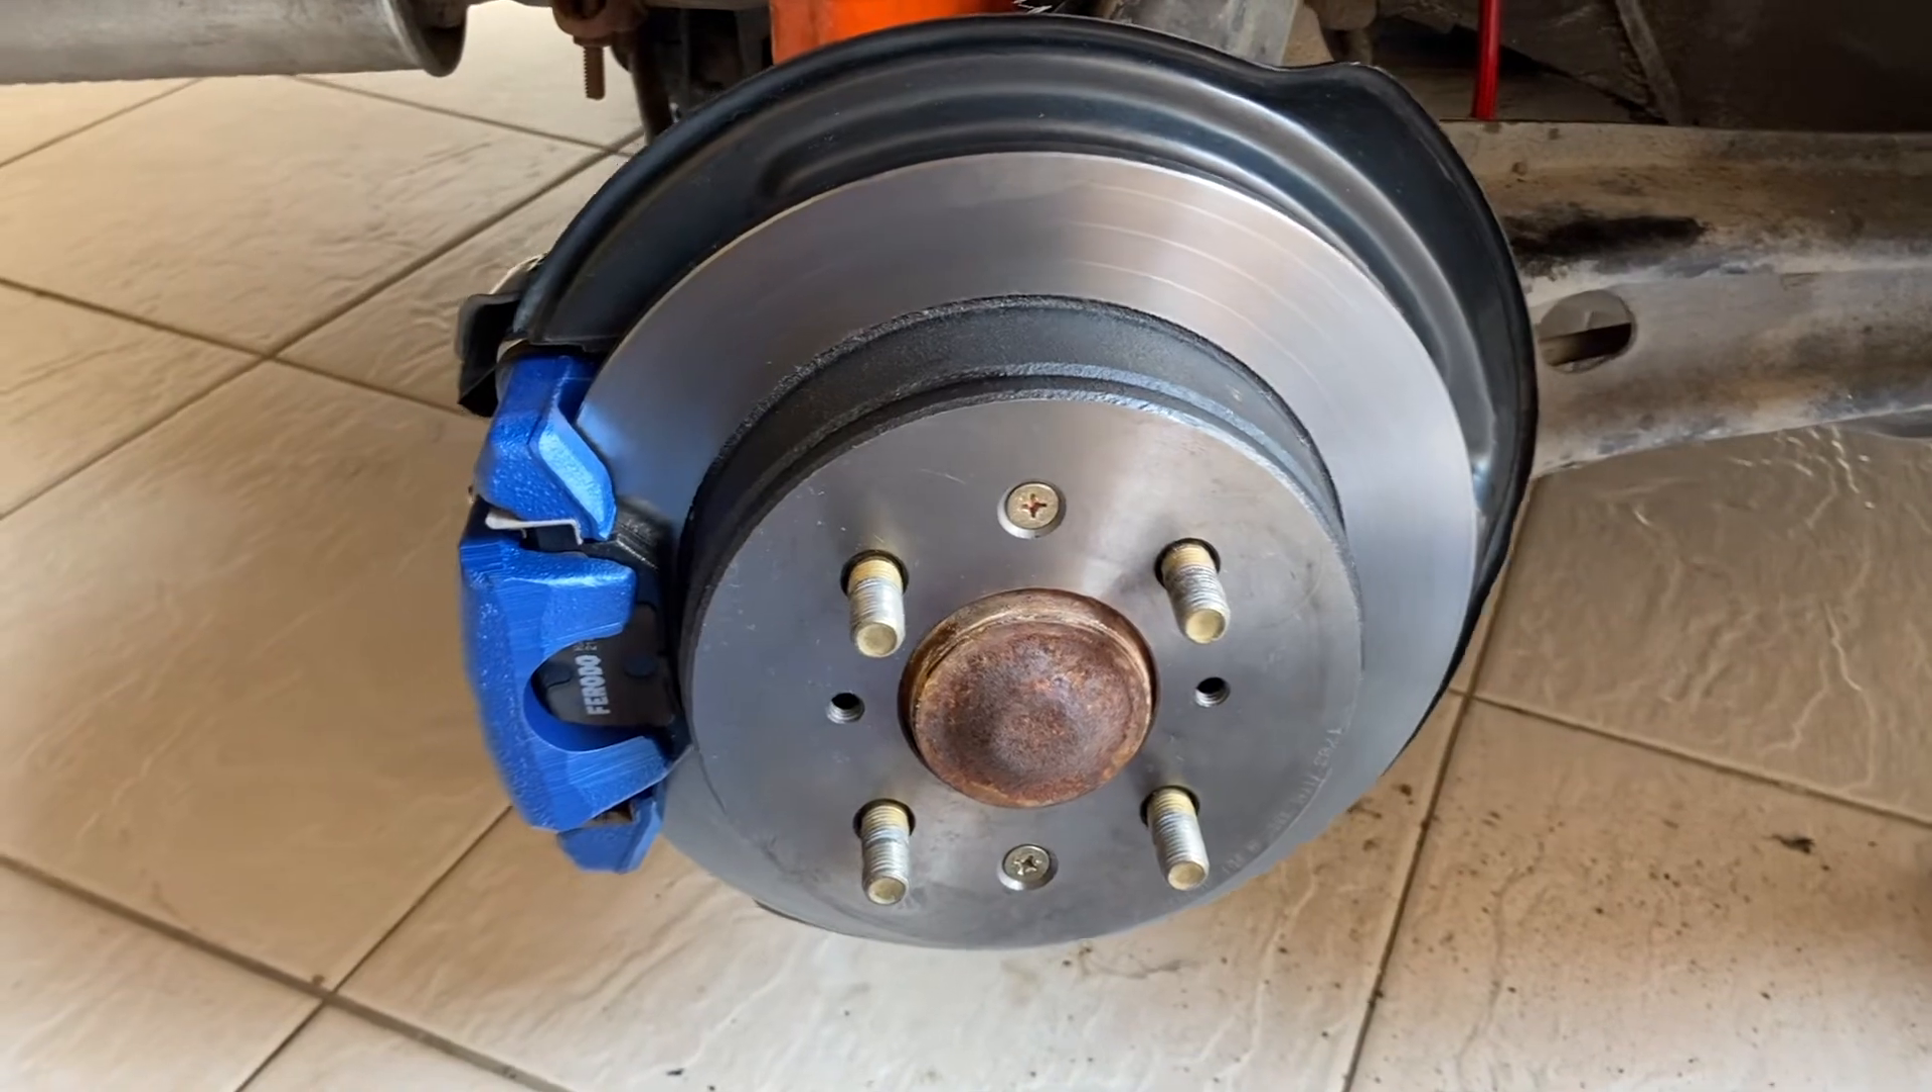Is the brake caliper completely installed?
Yes.